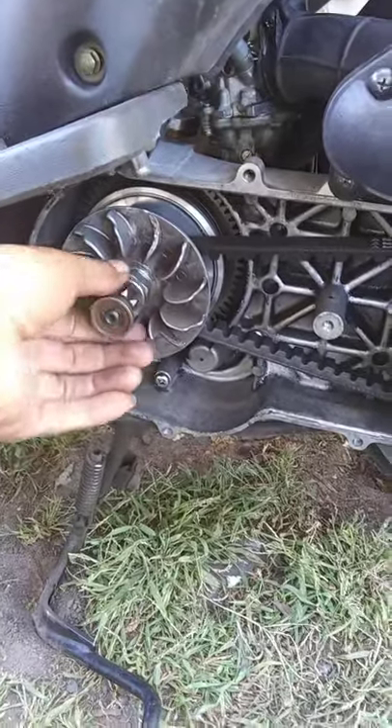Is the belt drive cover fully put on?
No.